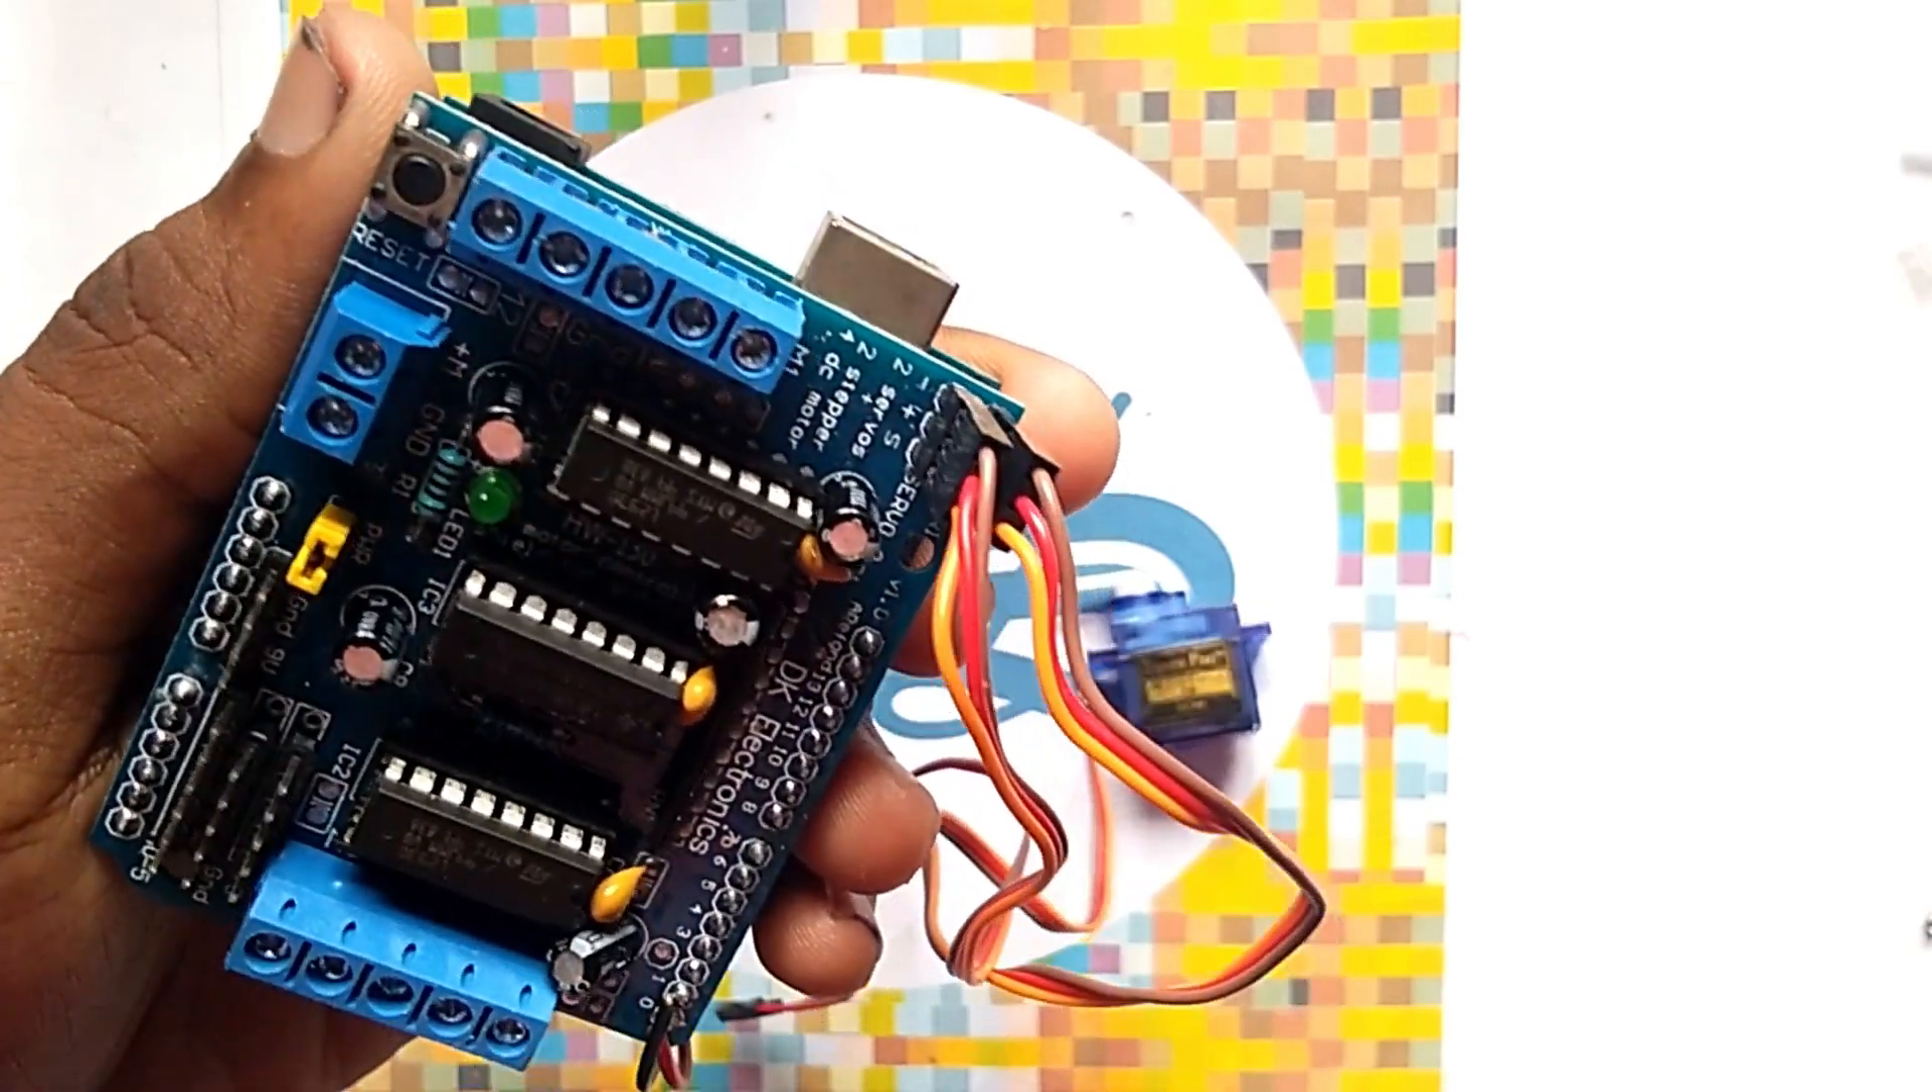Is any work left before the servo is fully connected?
No.